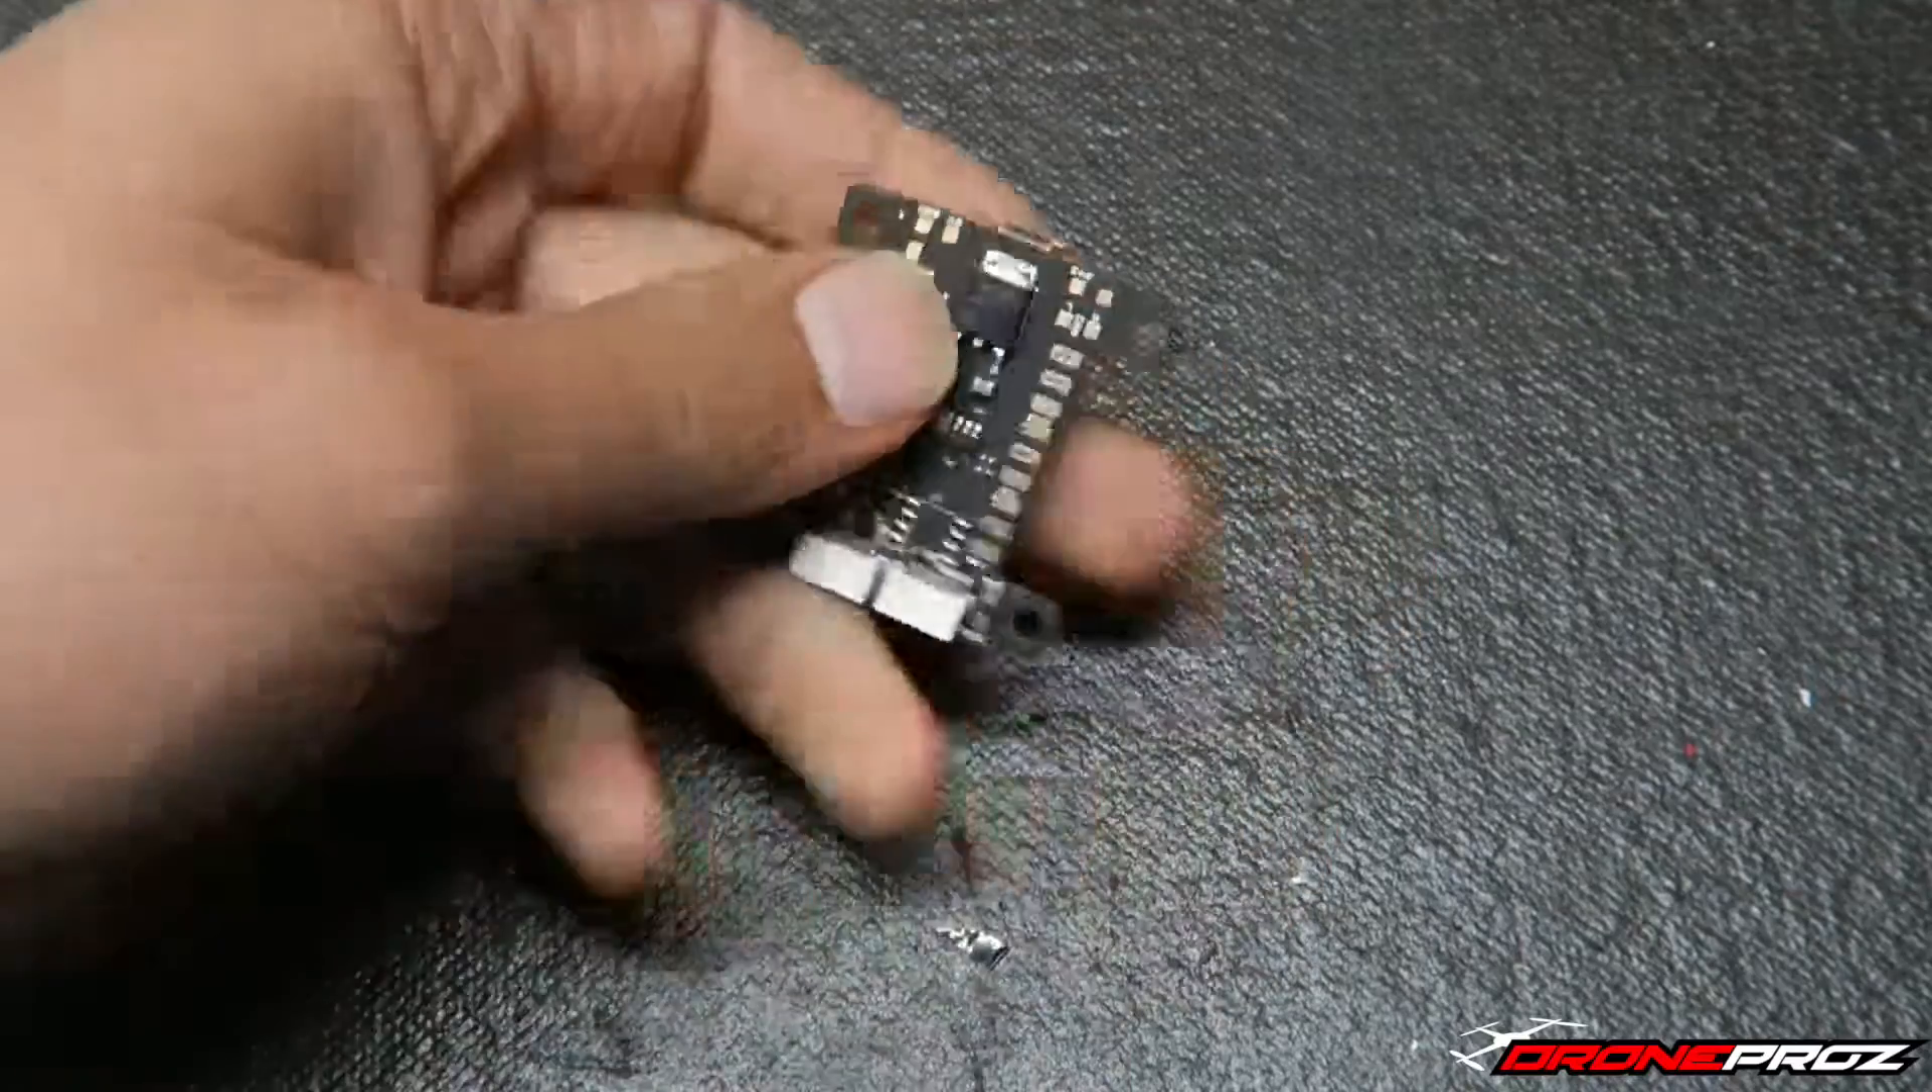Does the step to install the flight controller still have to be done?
Yes.